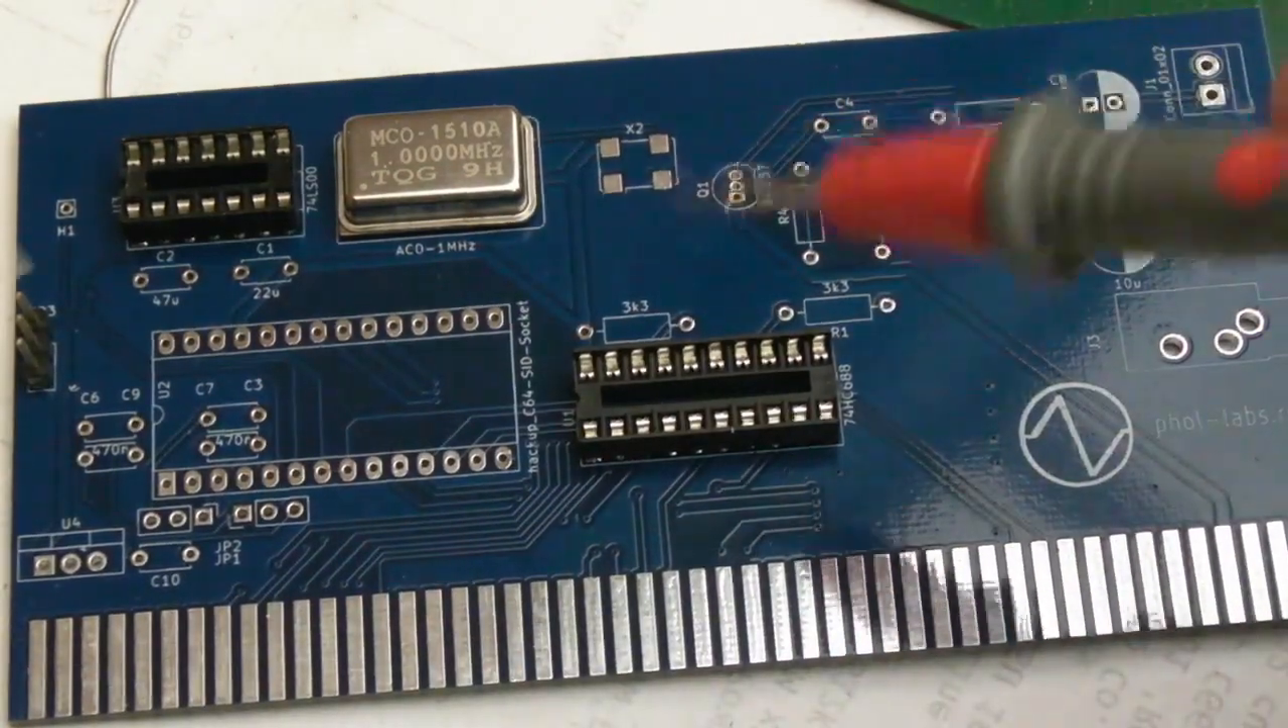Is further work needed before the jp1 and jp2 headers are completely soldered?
Yes.